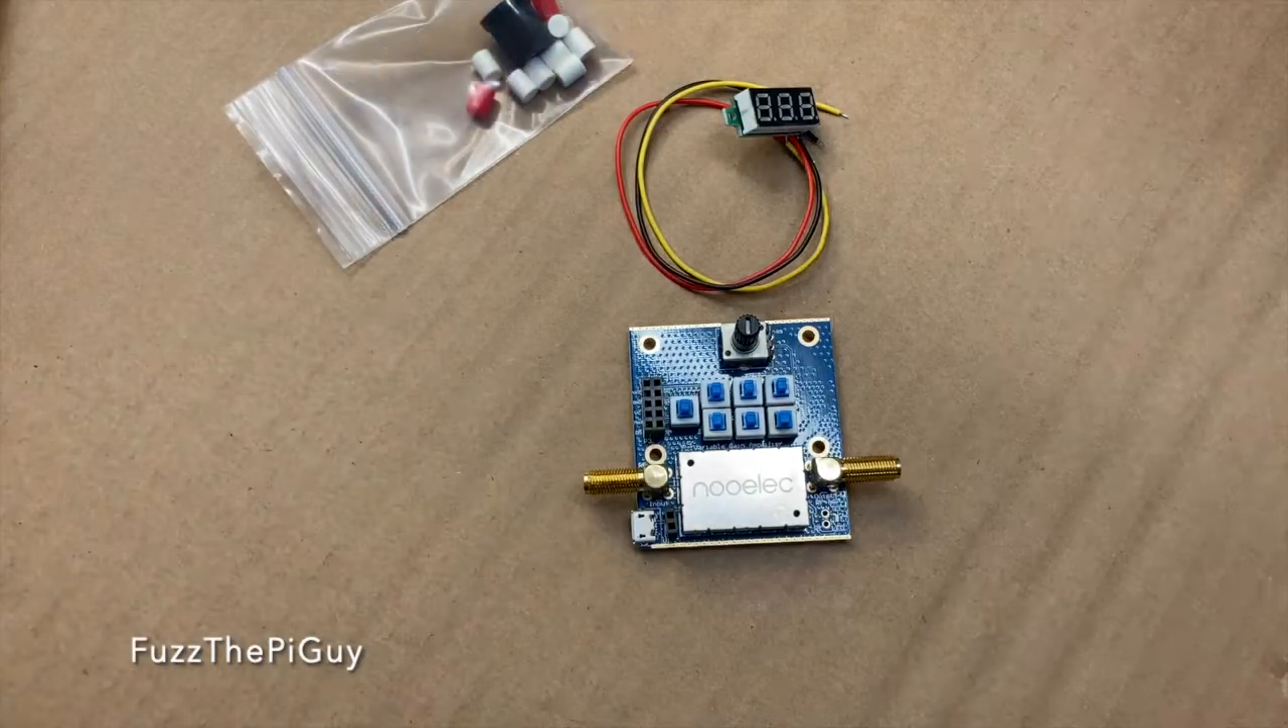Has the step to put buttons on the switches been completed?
No.